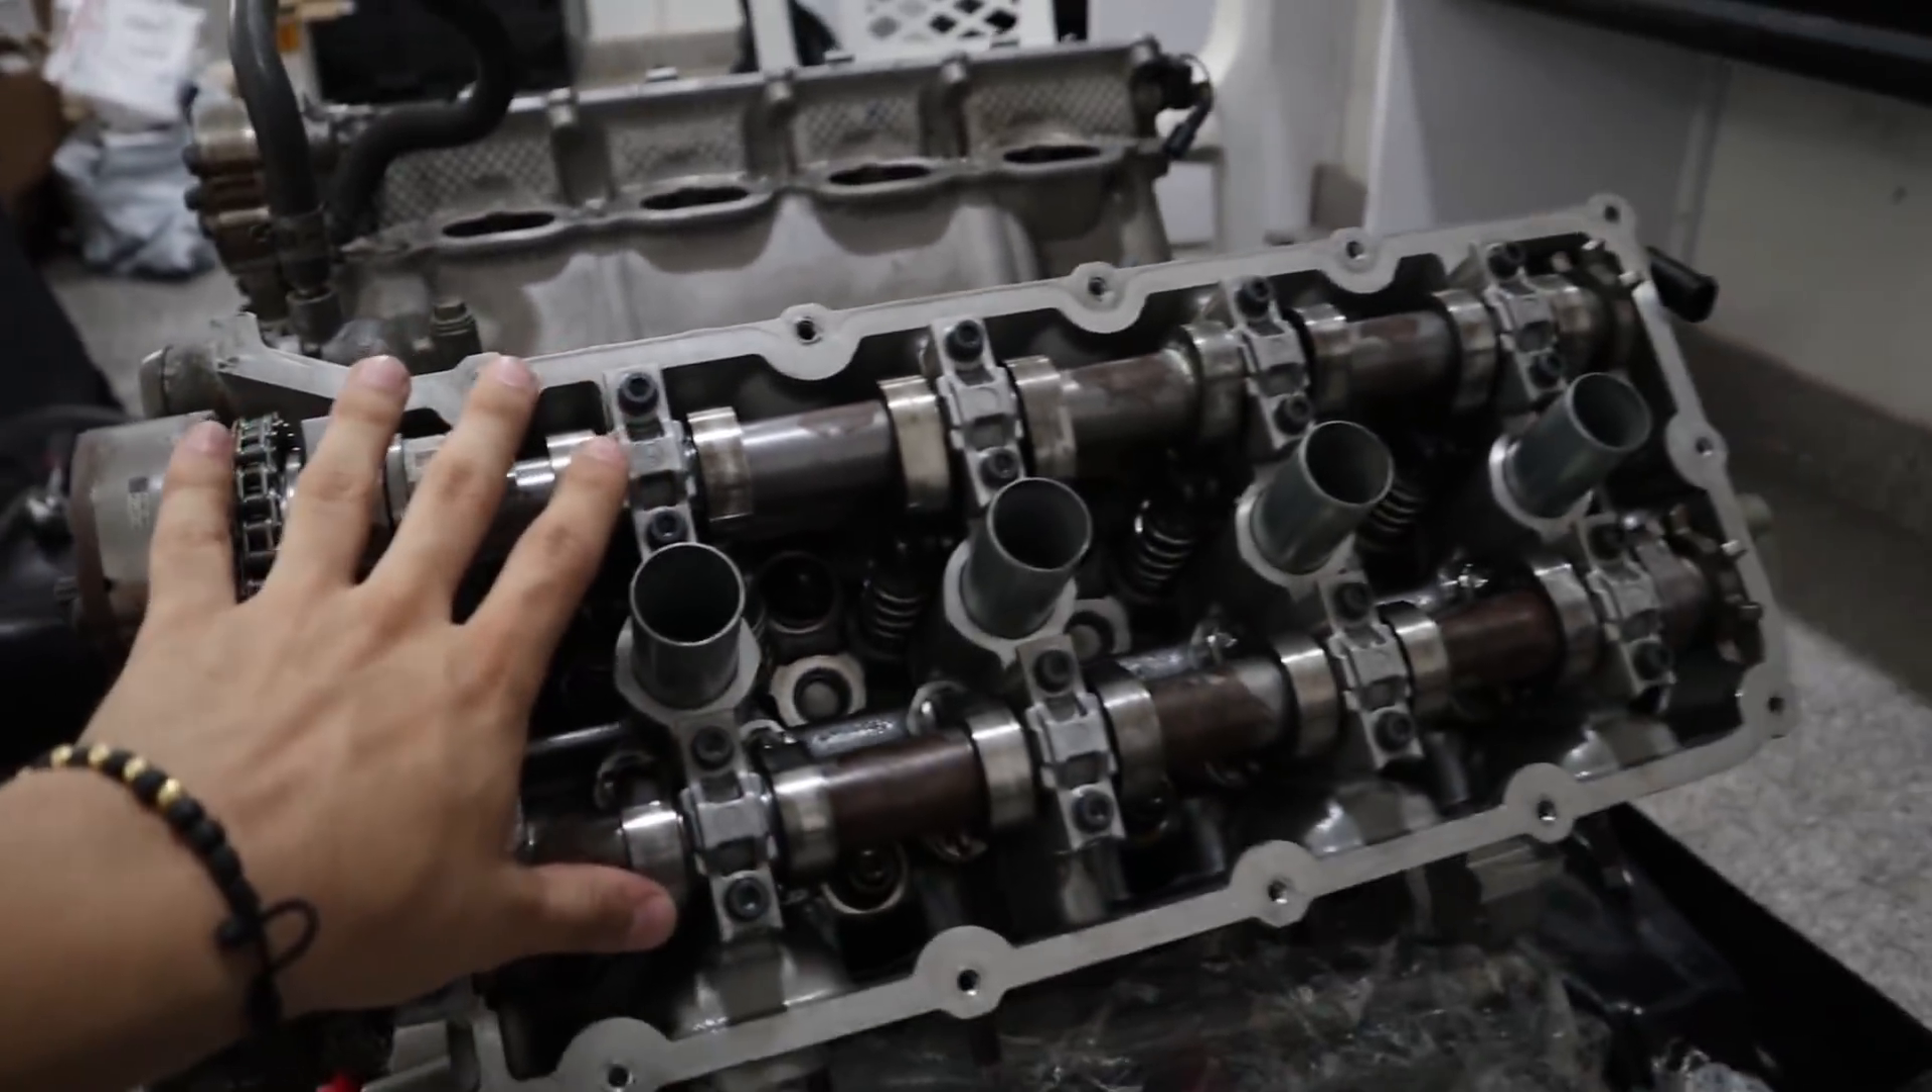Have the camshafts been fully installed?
Yes.